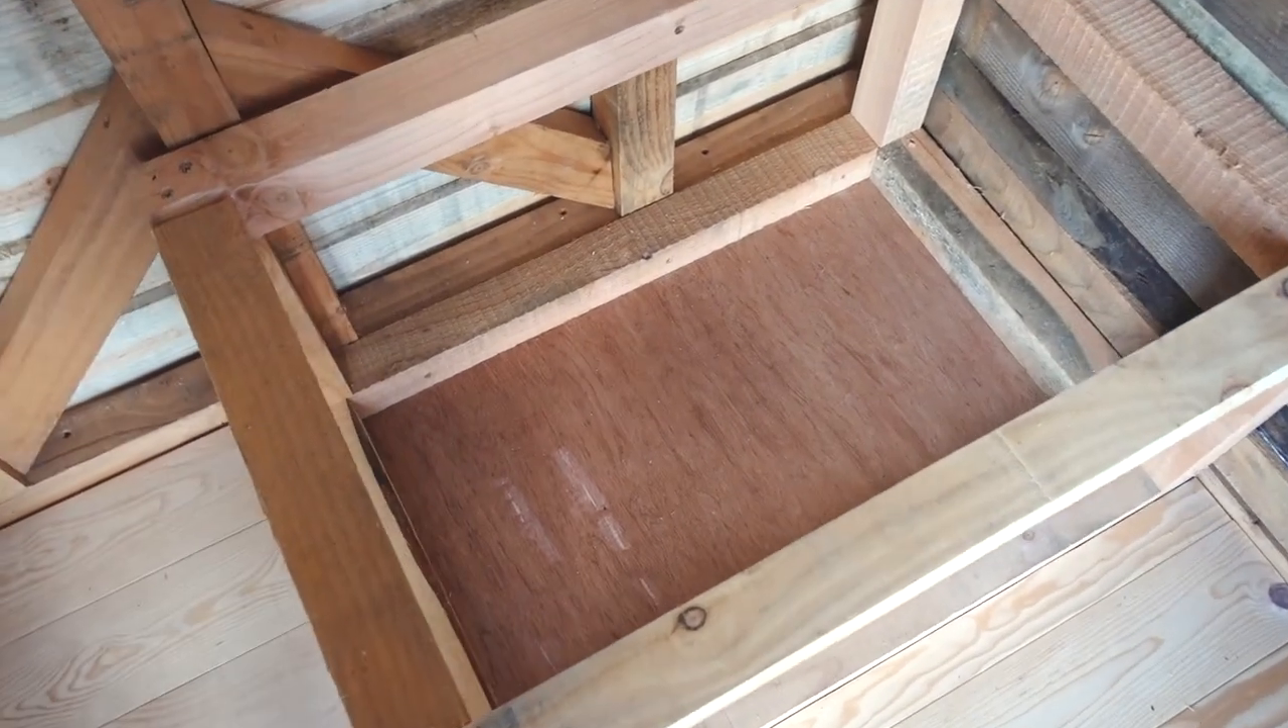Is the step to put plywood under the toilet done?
Yes.